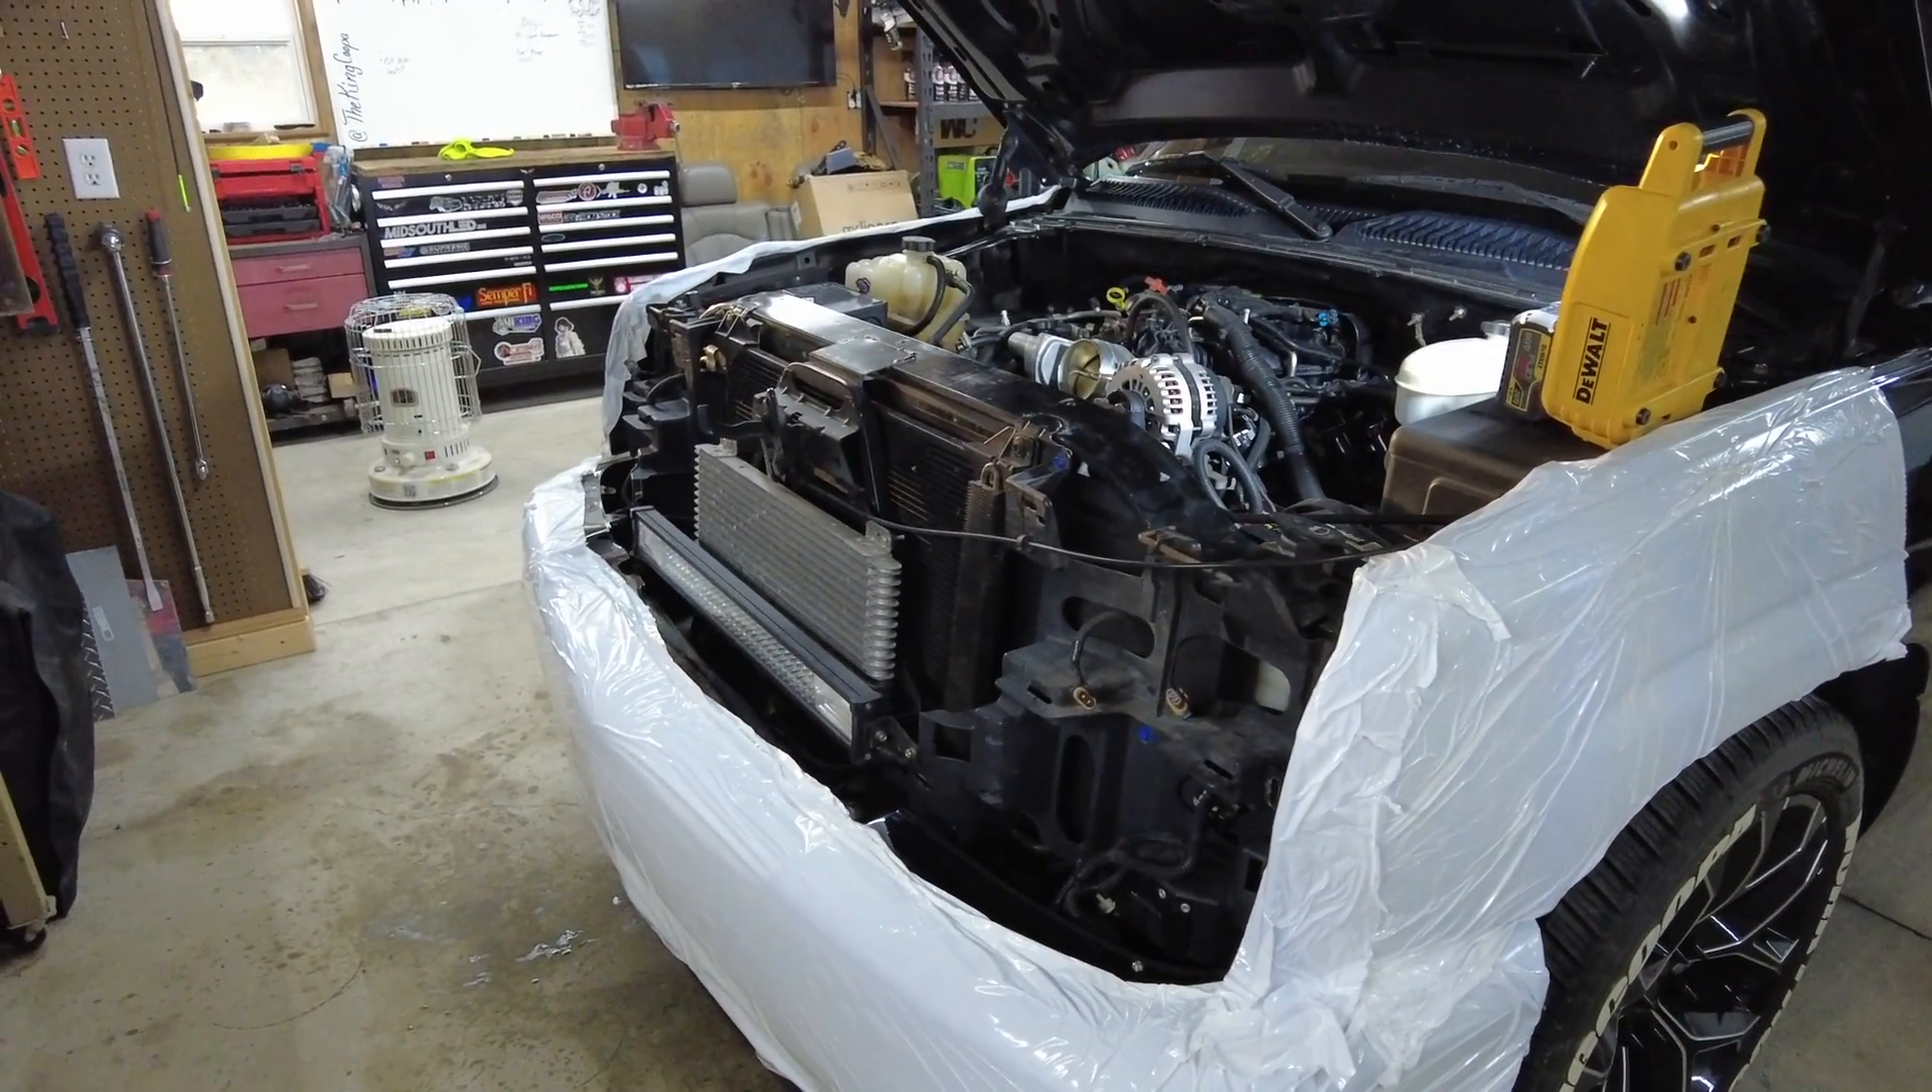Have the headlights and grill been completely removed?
Yes.